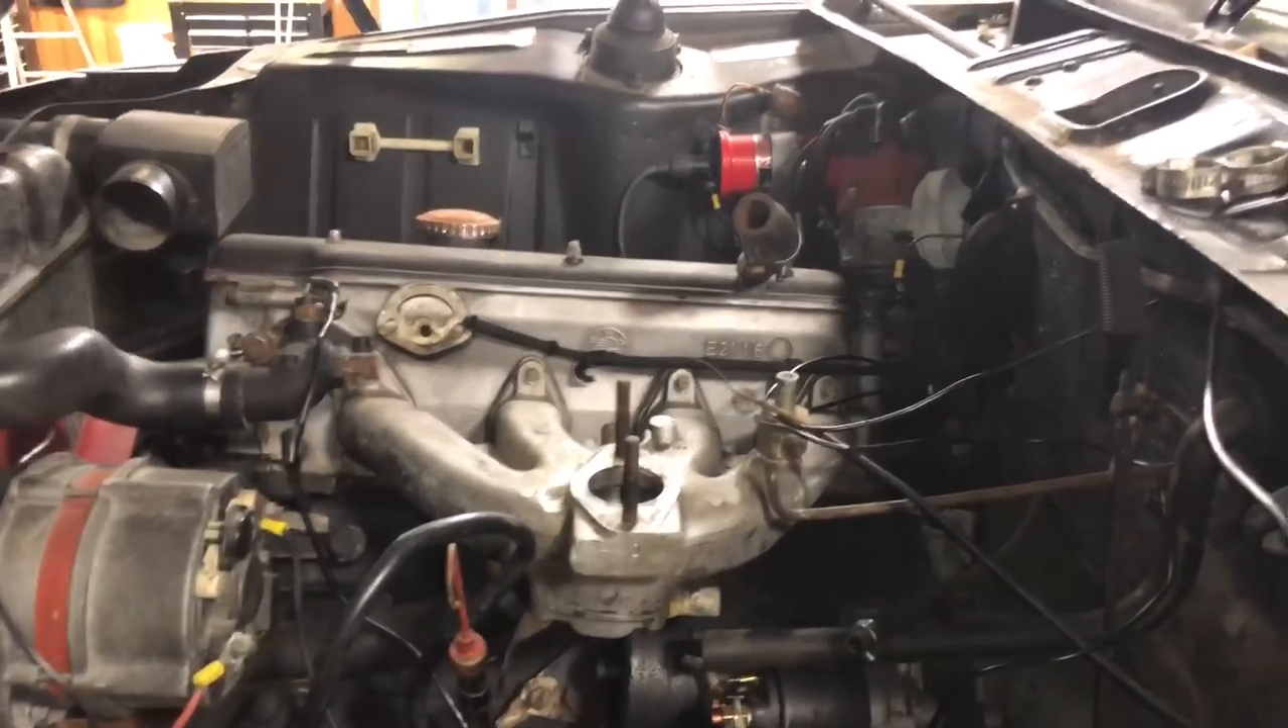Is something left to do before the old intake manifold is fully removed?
Yes.